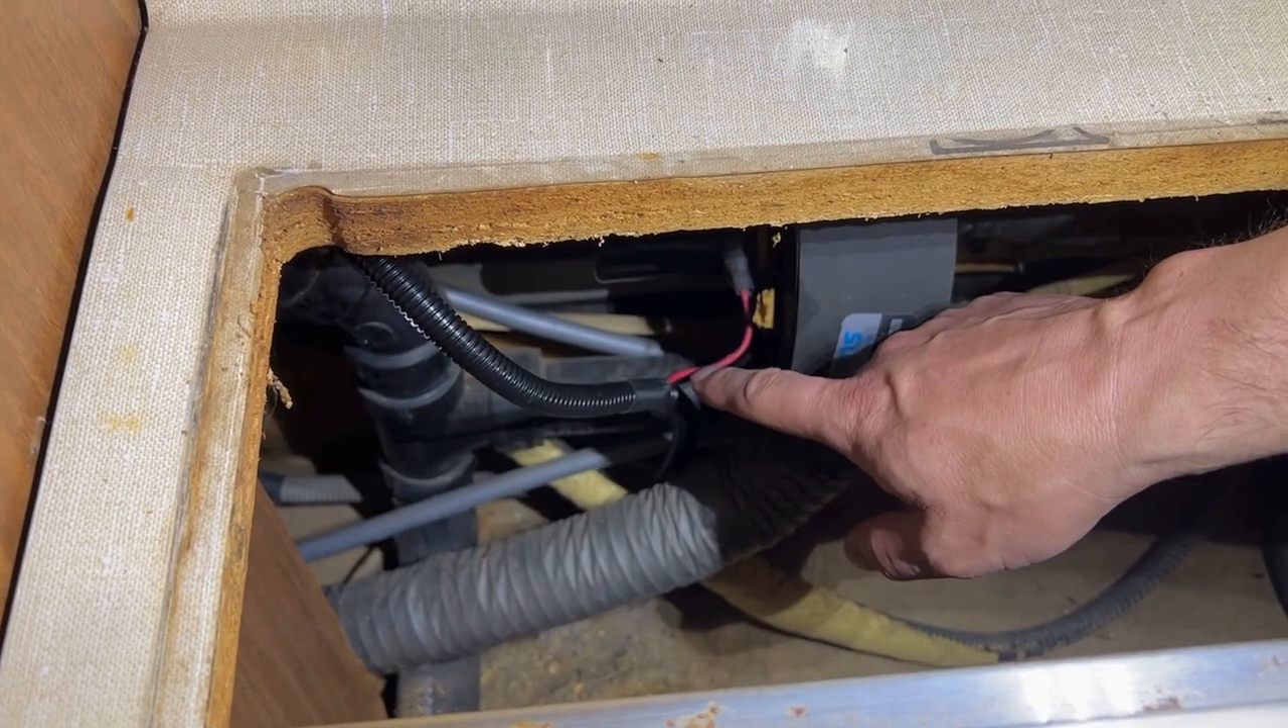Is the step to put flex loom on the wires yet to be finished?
No.